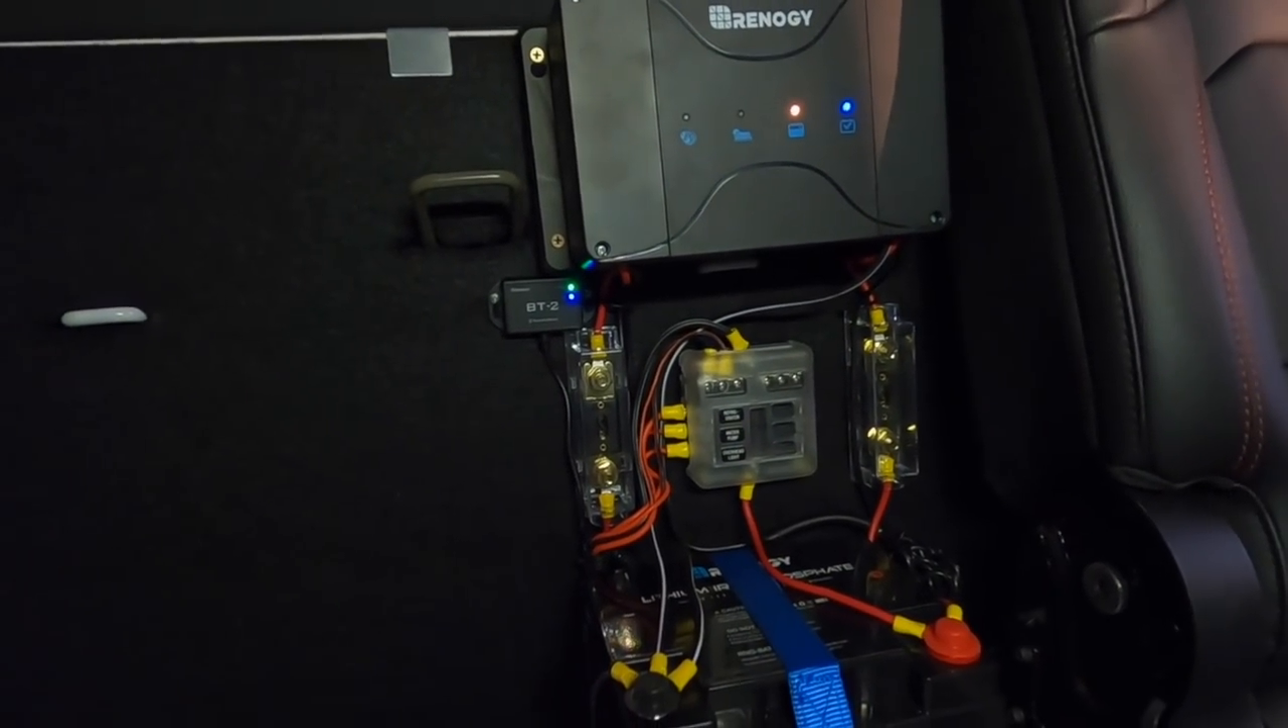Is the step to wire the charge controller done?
Yes.